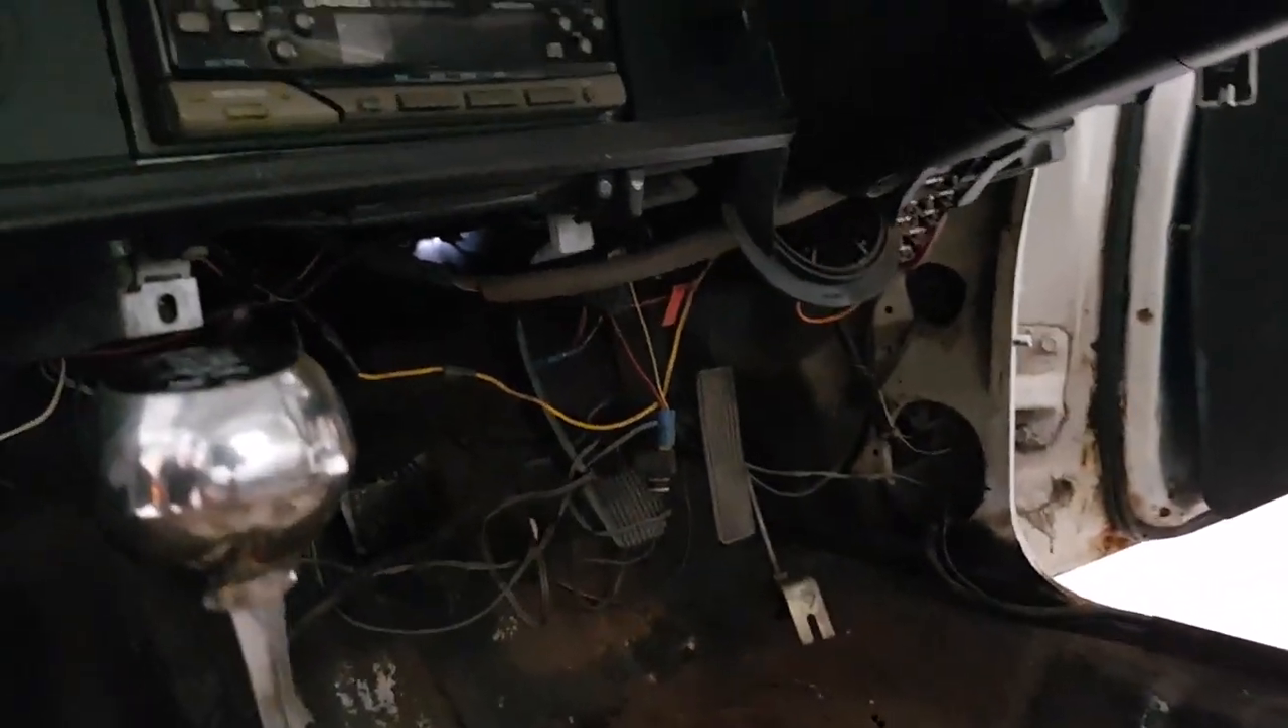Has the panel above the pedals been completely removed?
Yes.